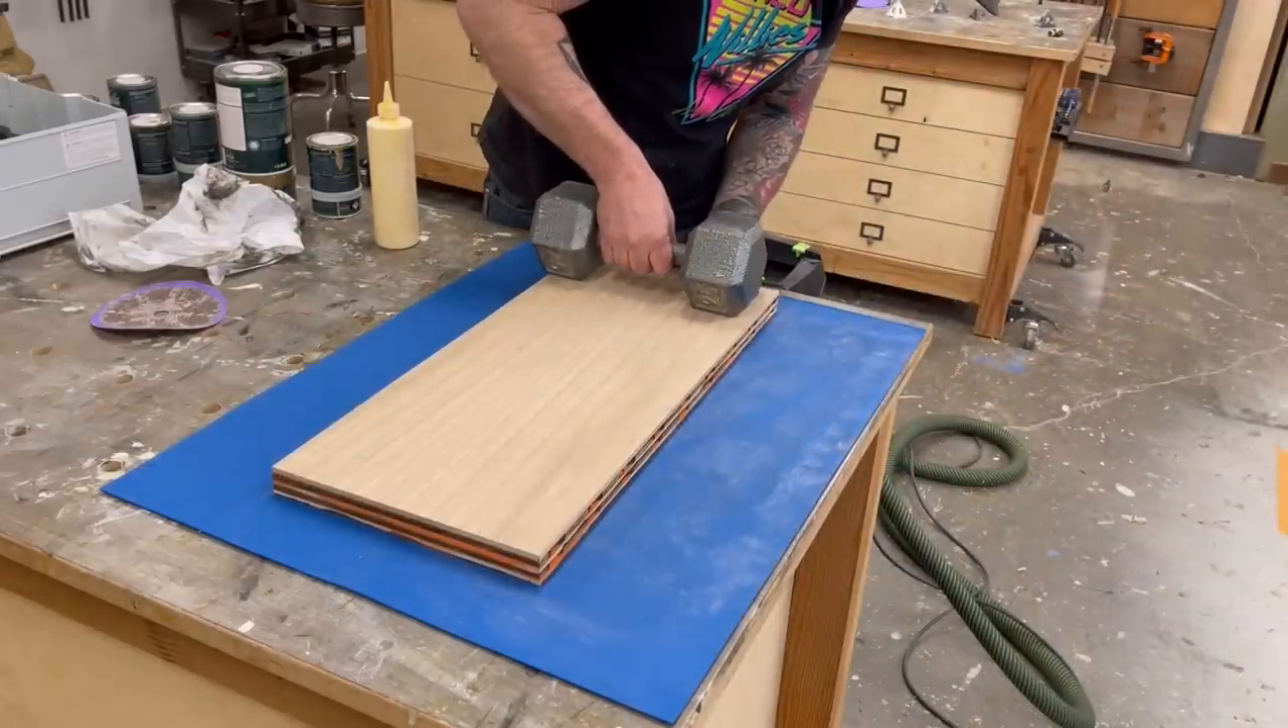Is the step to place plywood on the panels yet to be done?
No.